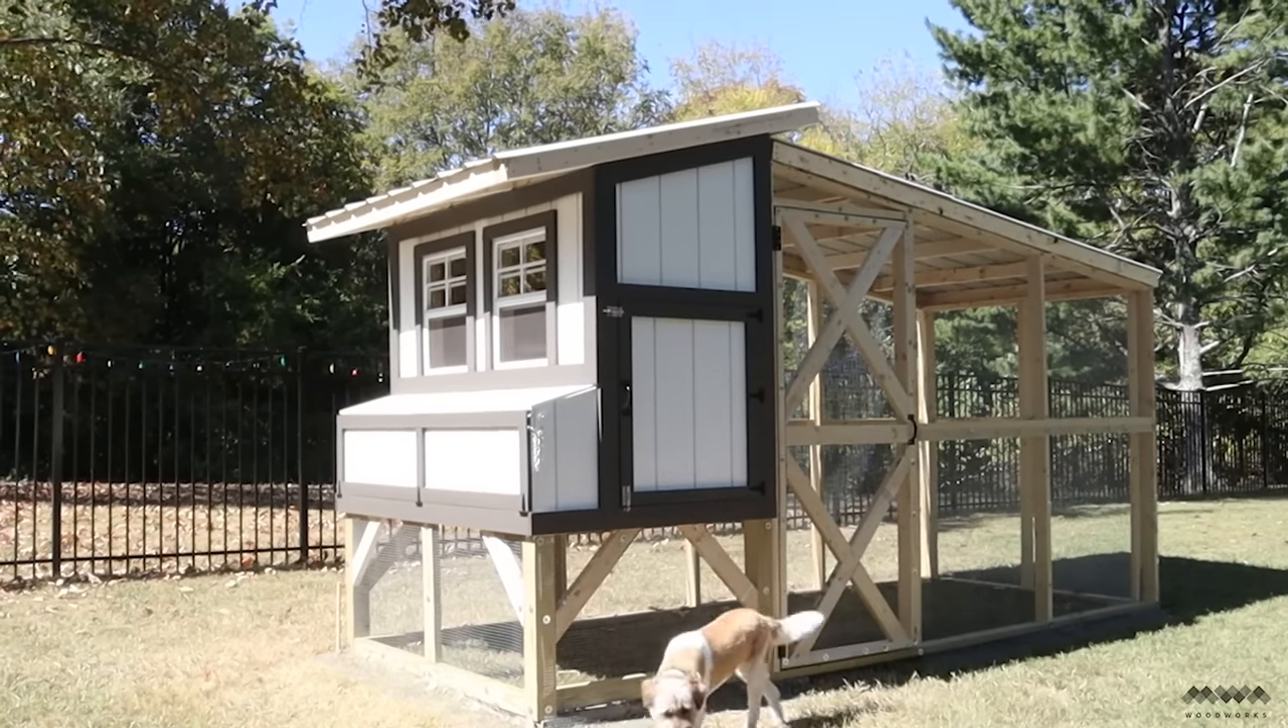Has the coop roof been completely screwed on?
Yes.